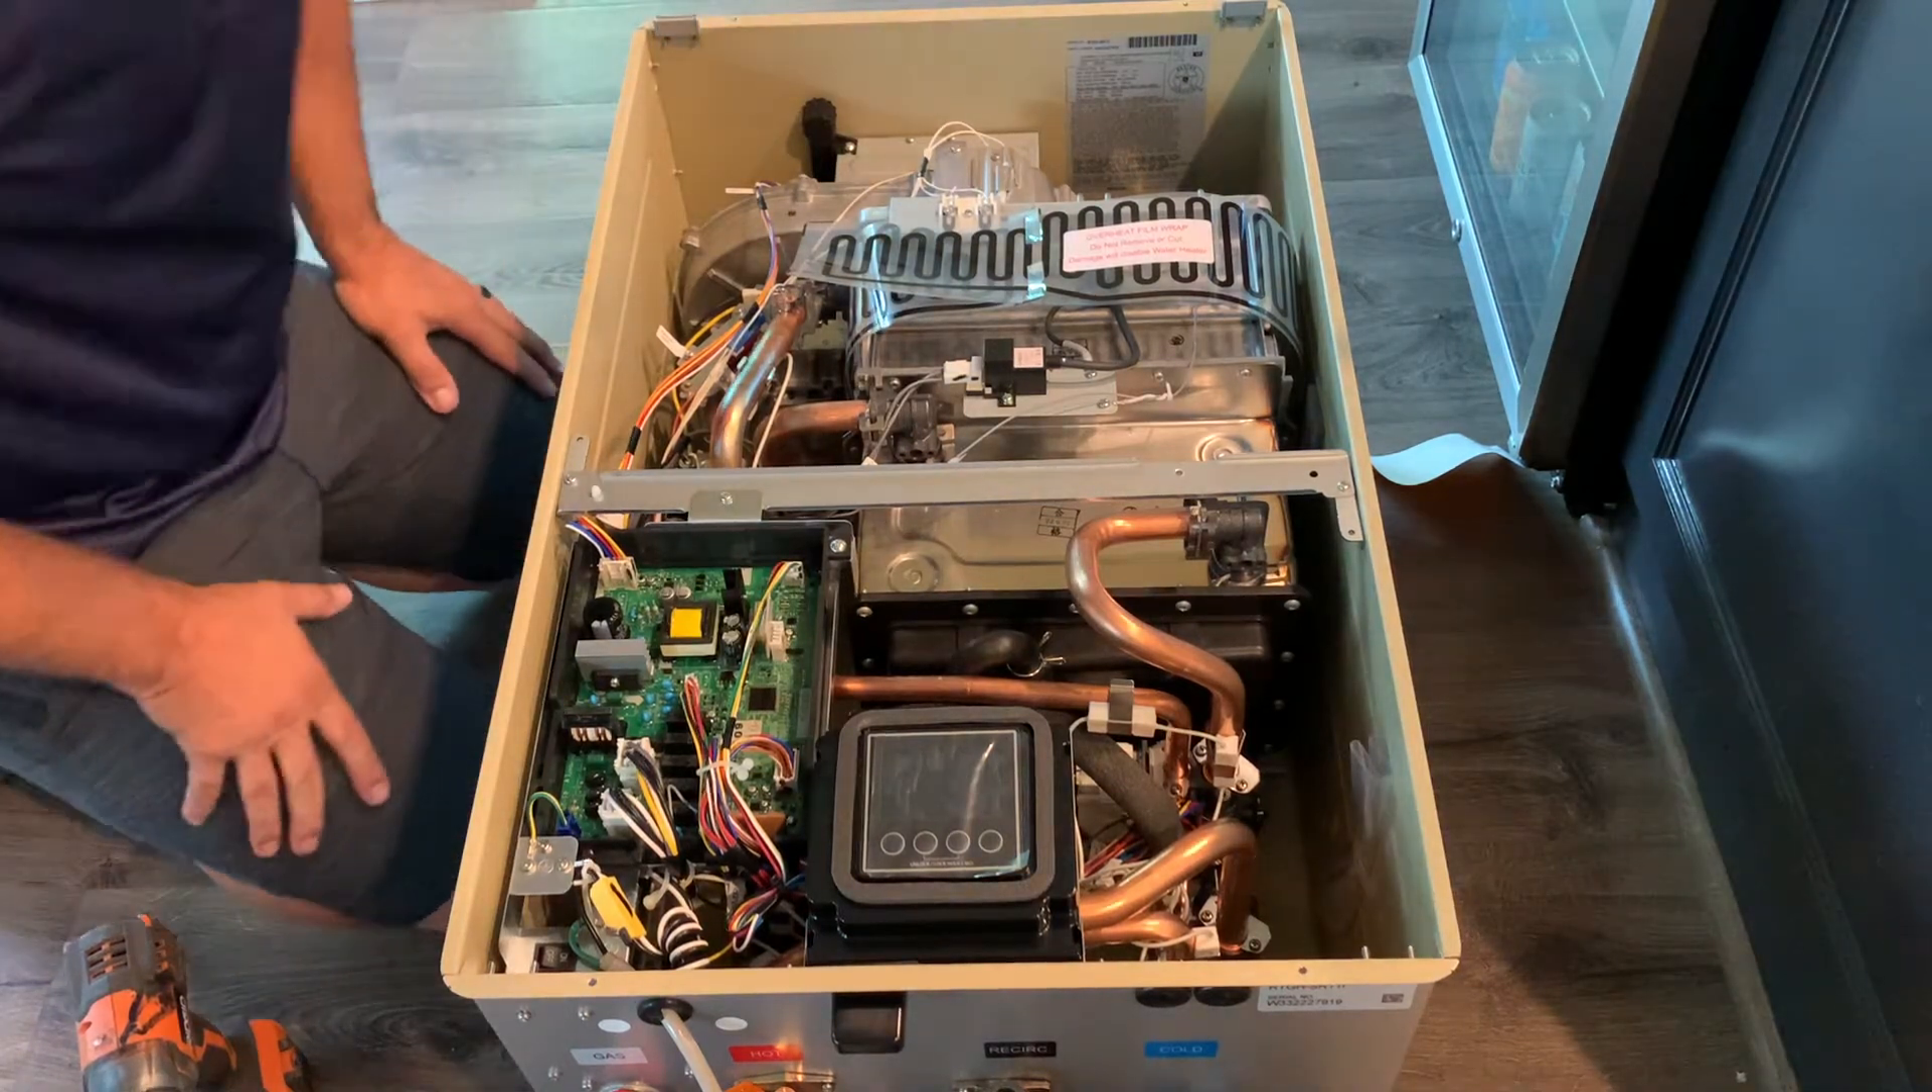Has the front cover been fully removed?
Yes.